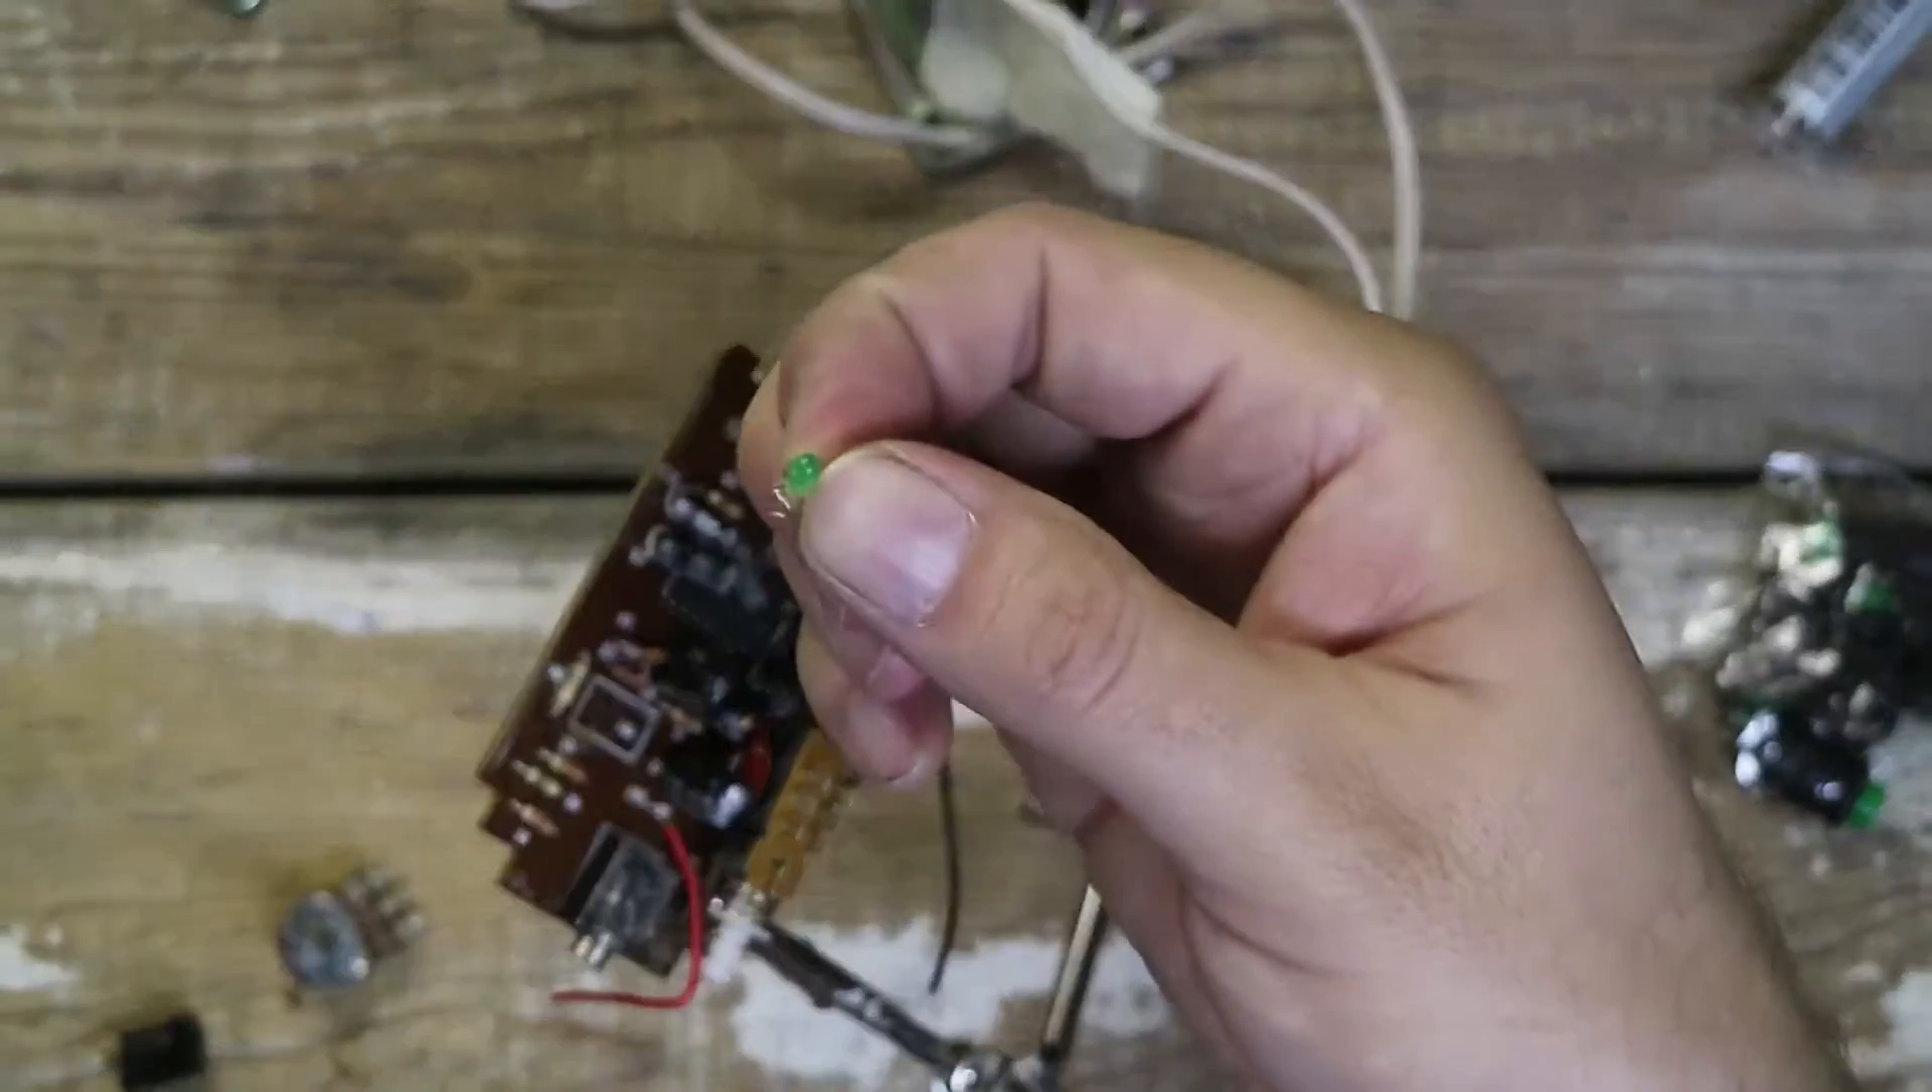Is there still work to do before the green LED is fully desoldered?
No.